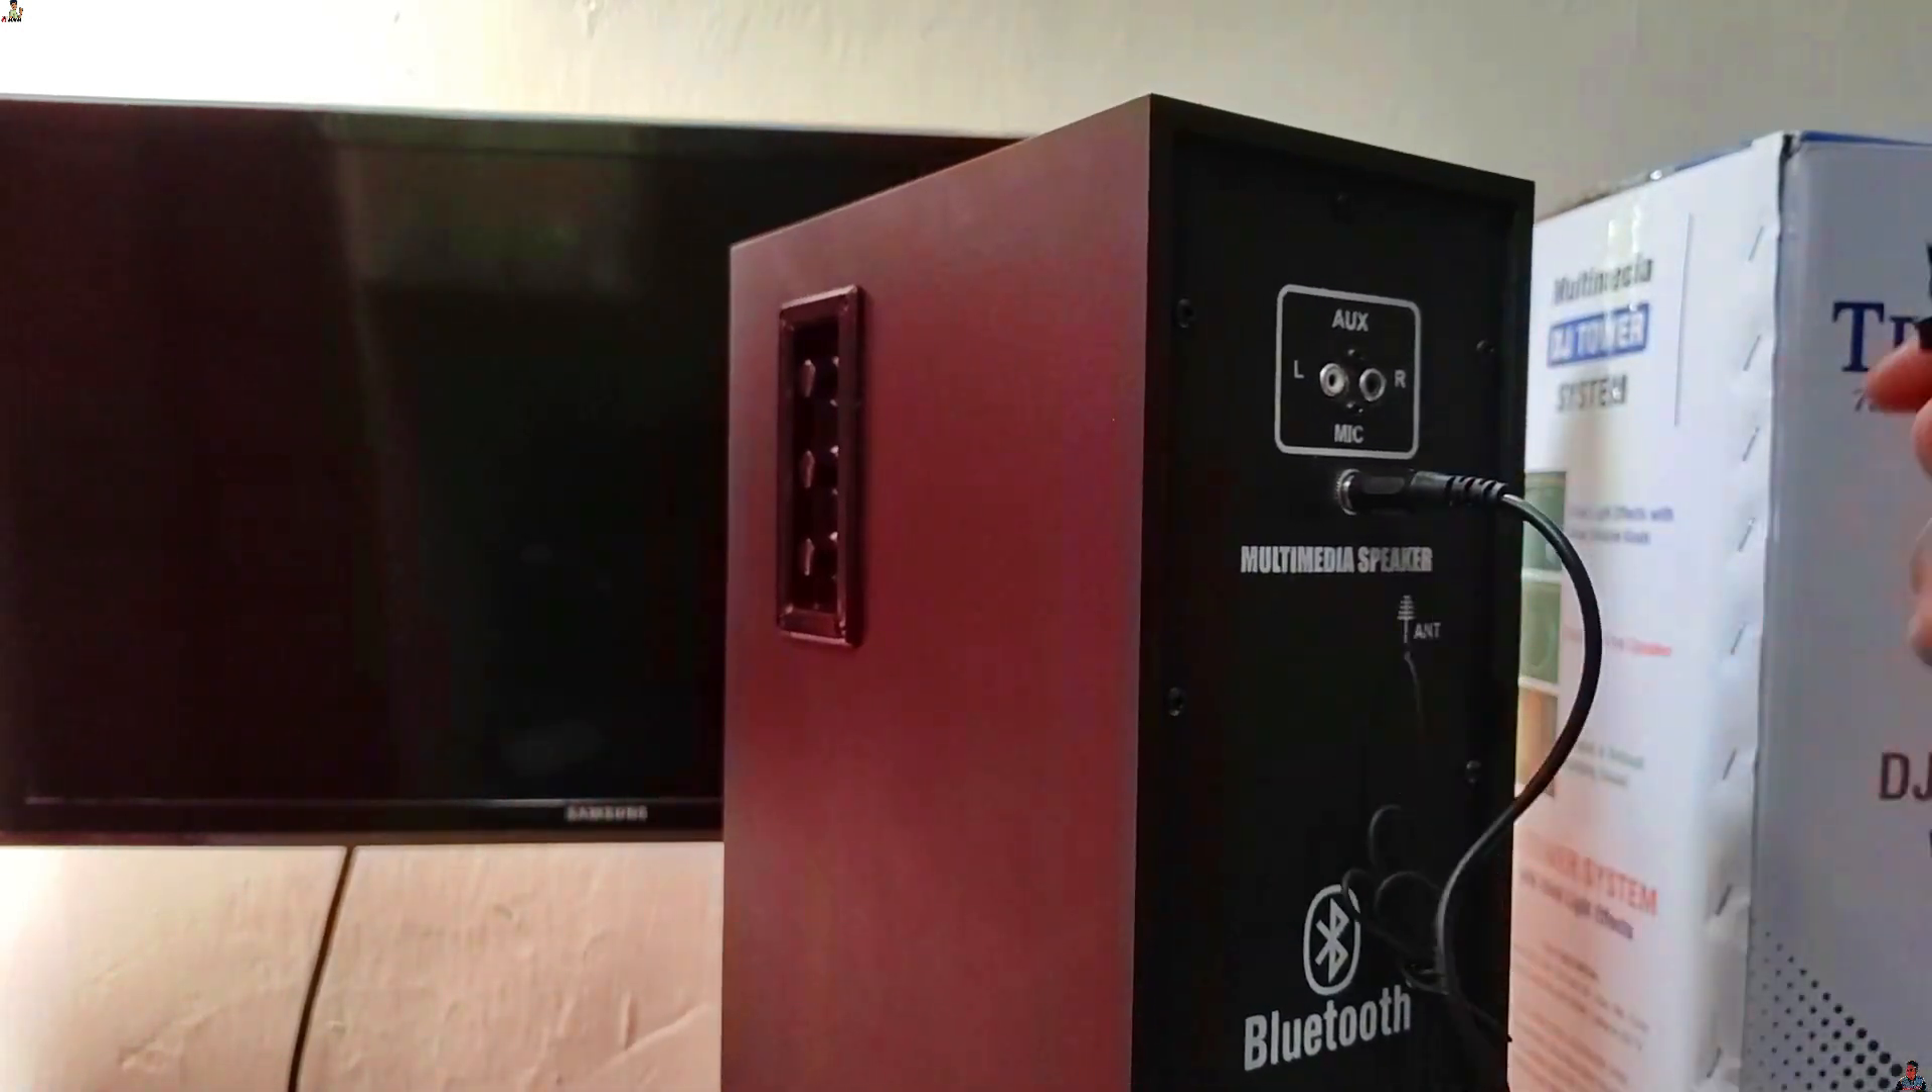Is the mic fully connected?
Yes.